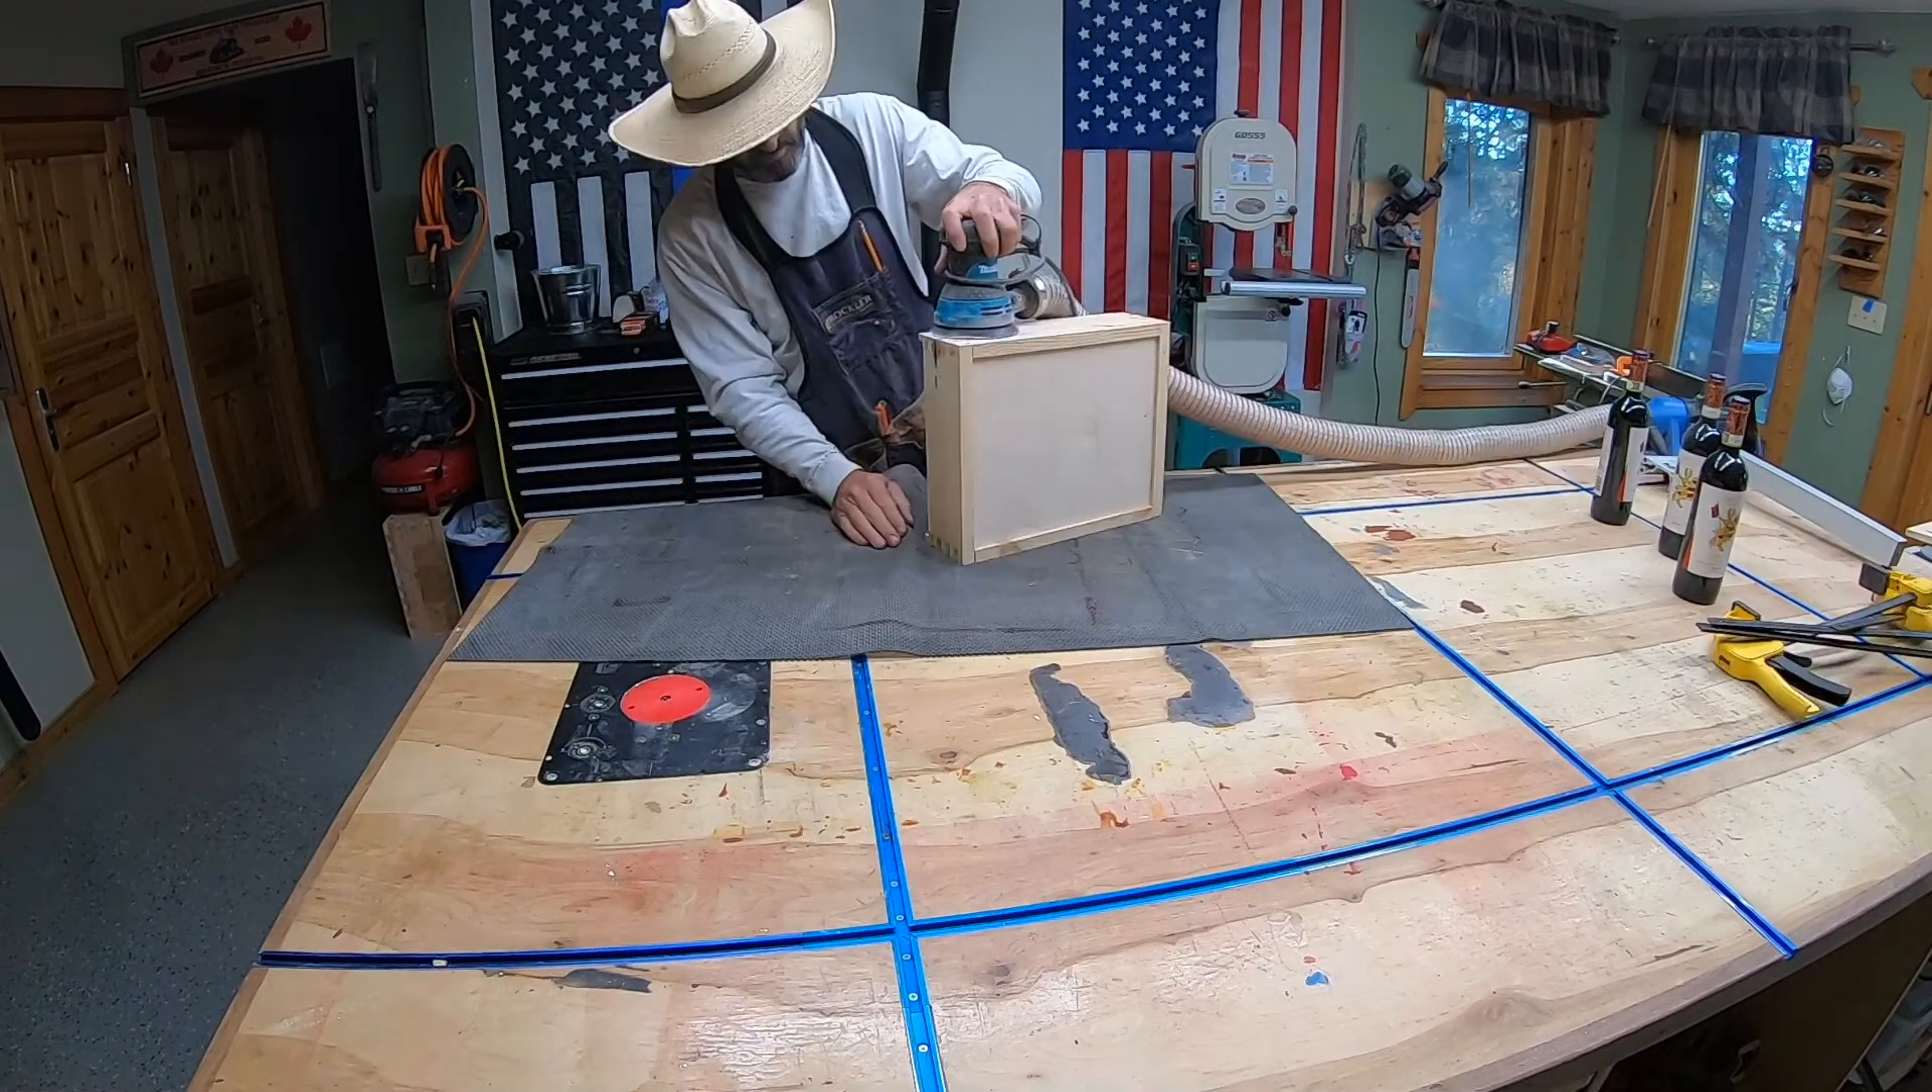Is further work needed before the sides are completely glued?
No.